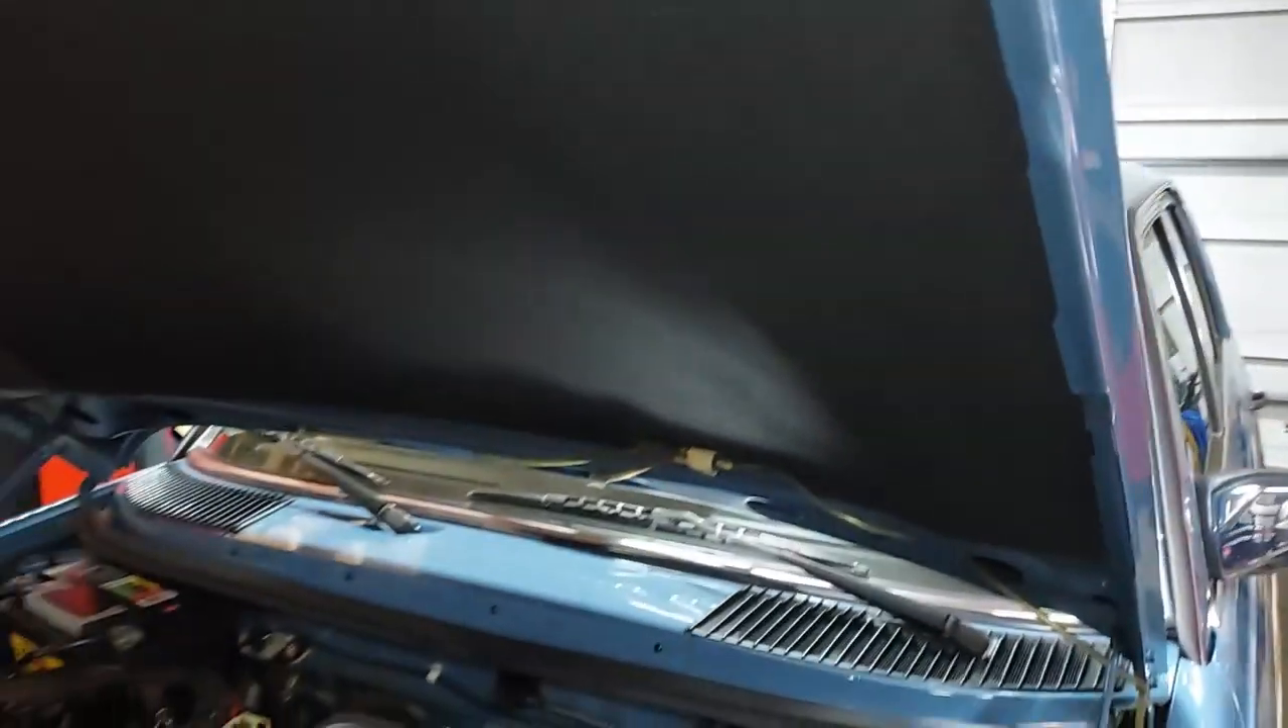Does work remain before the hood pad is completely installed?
No.